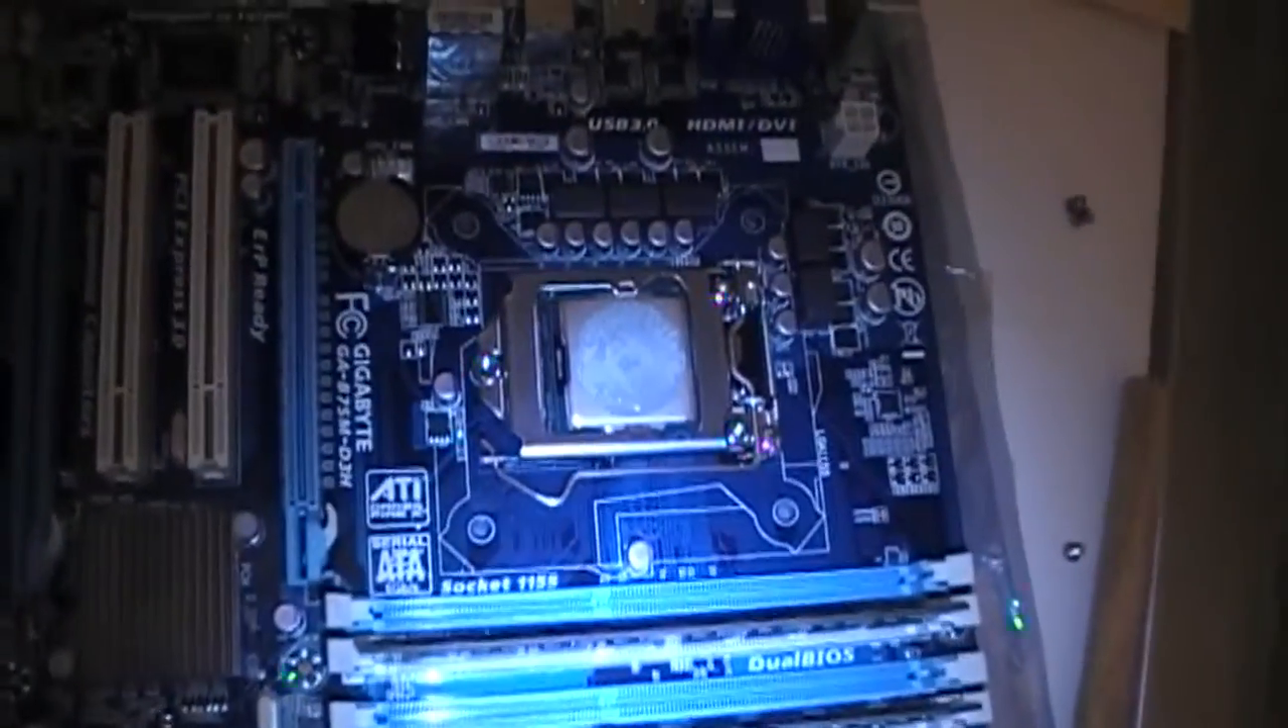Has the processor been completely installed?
Yes.